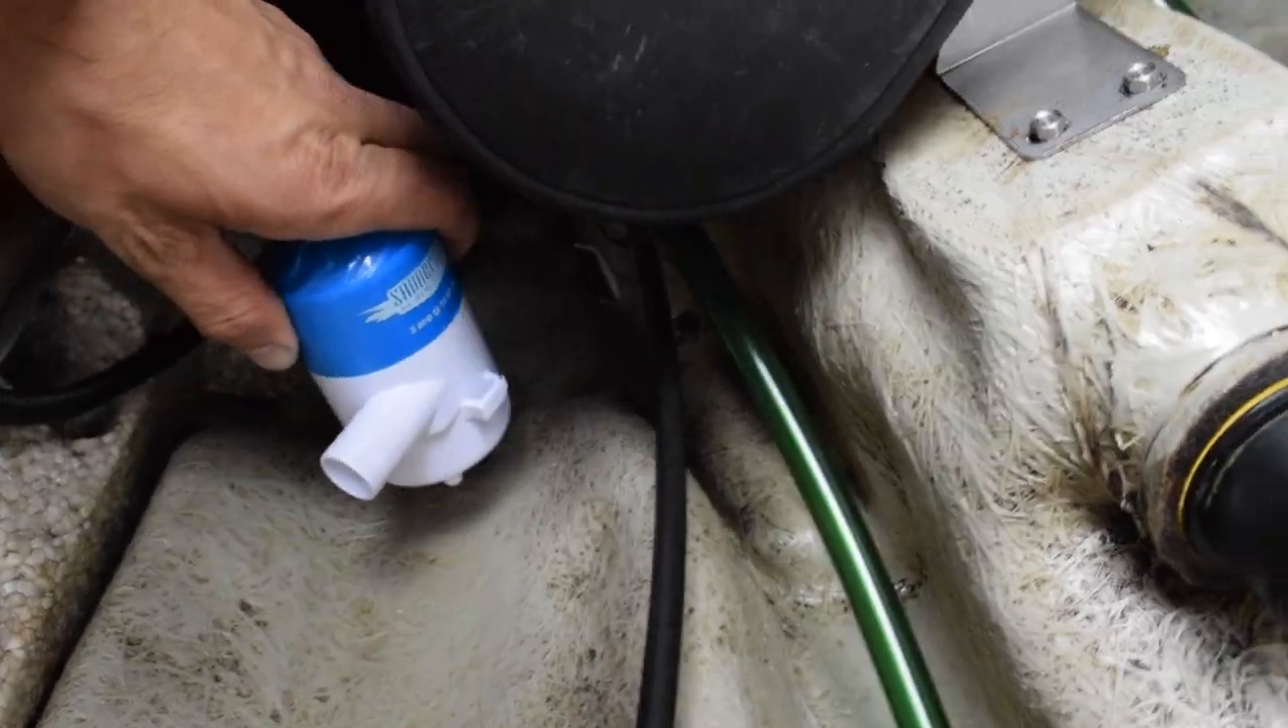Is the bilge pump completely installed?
No.